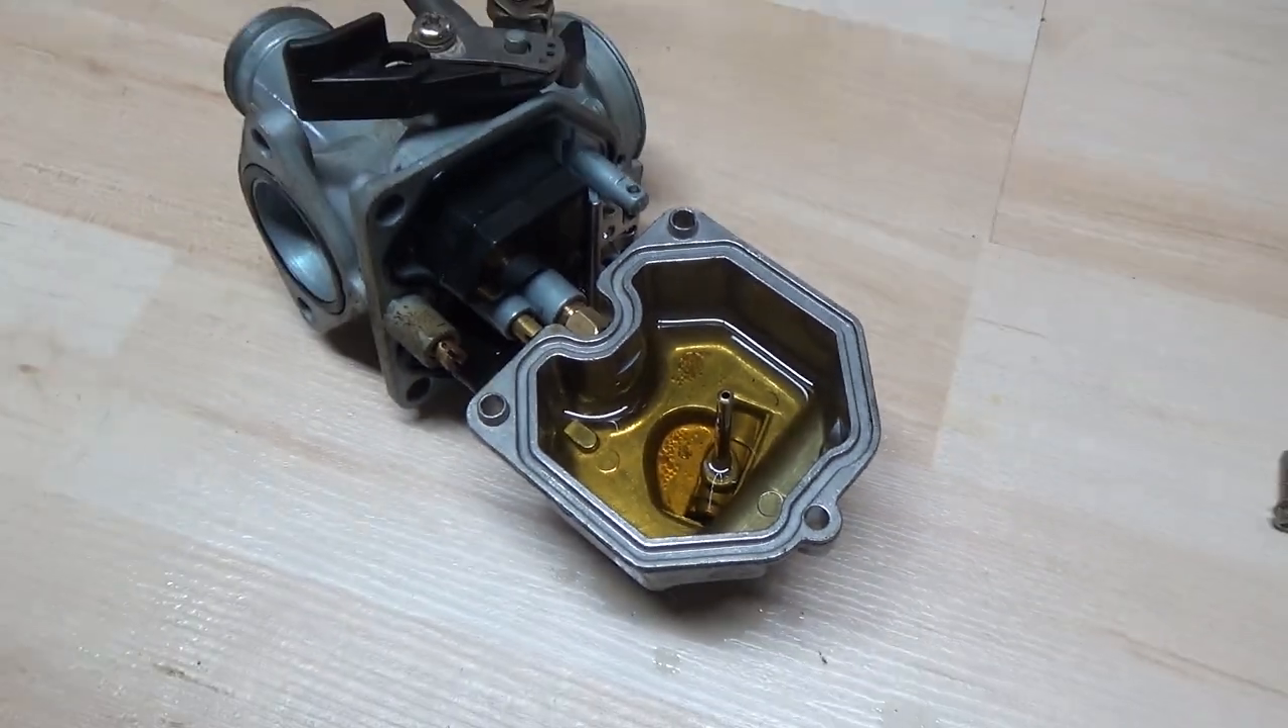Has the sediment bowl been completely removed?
Yes.